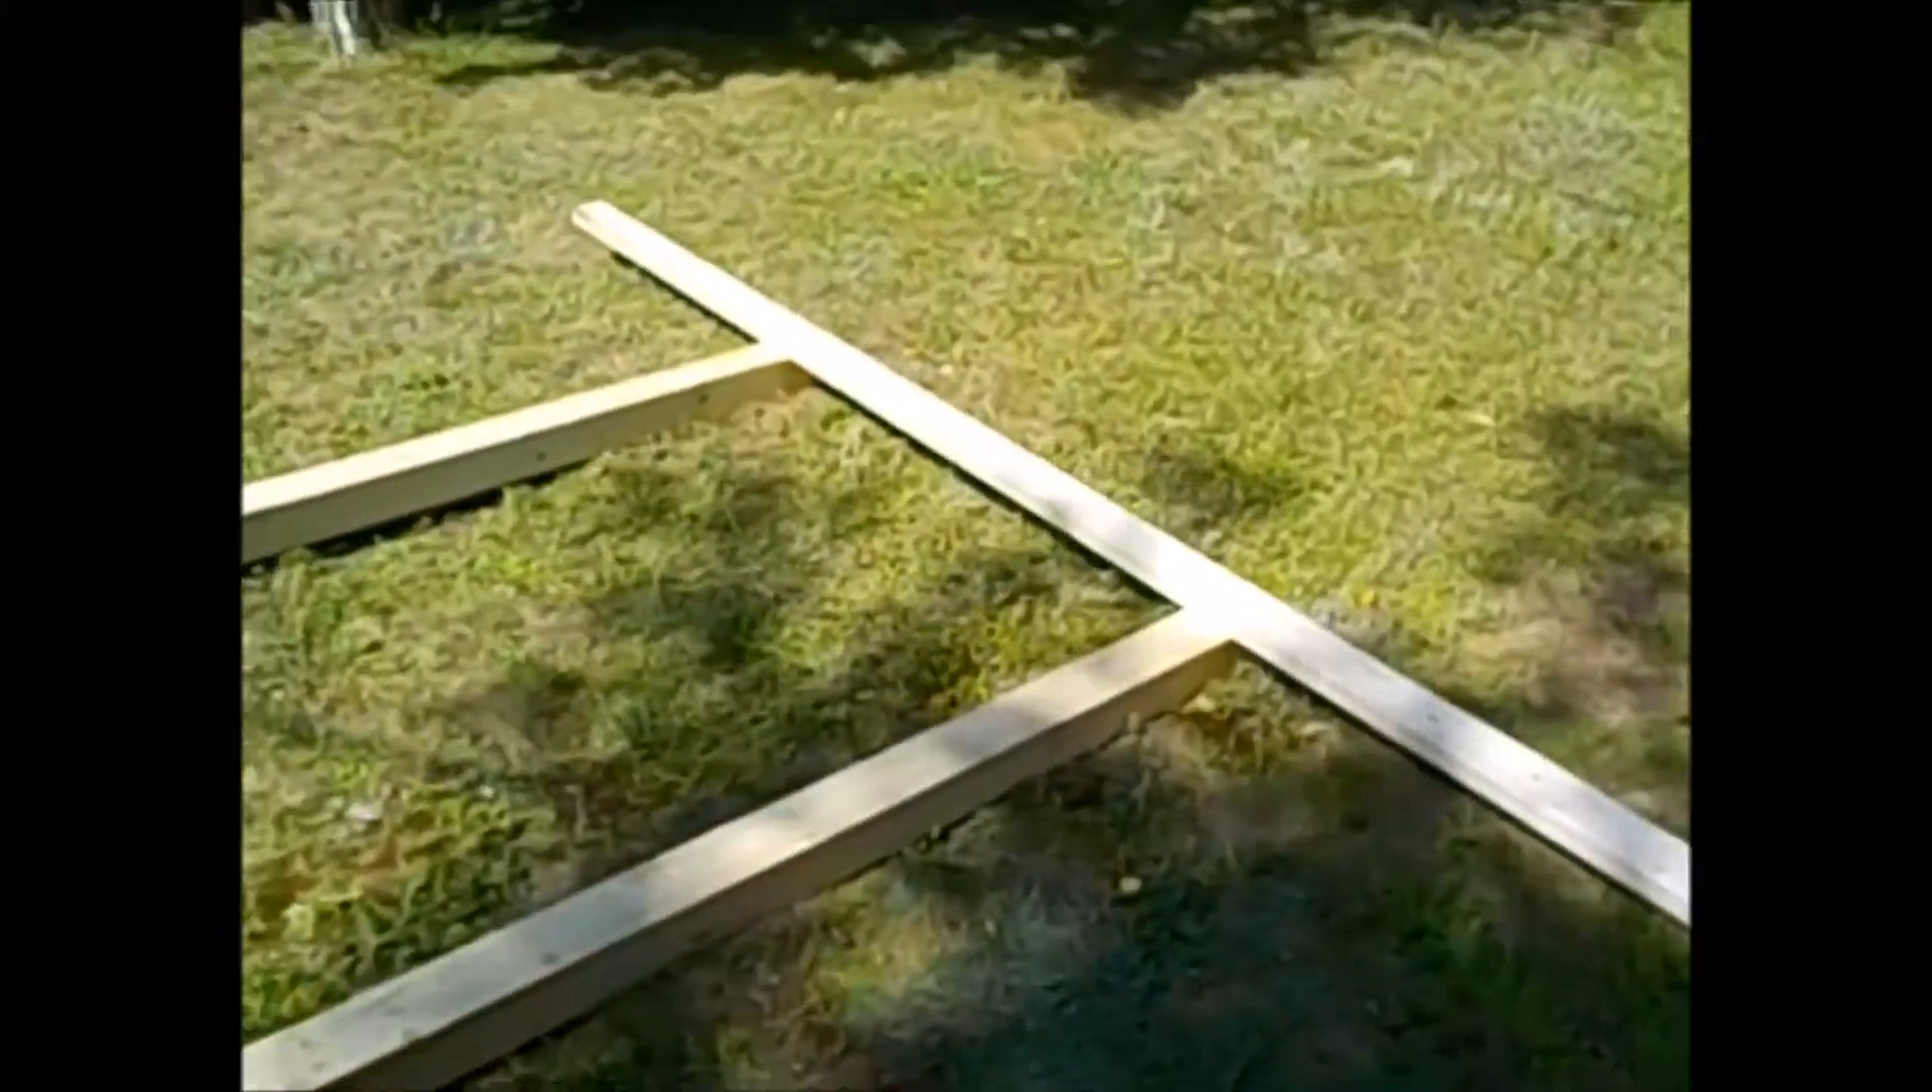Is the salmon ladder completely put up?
No.